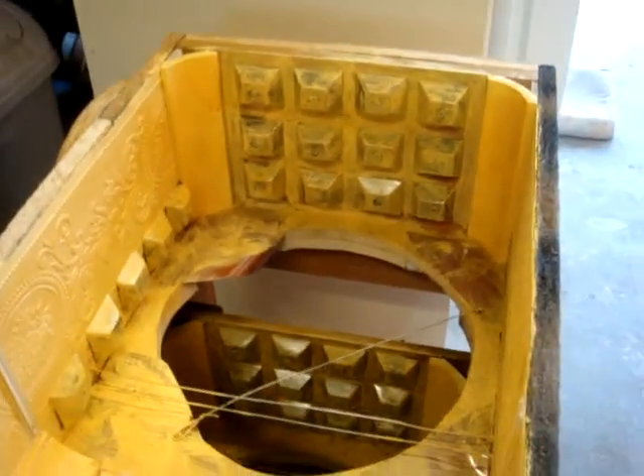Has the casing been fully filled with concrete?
No.